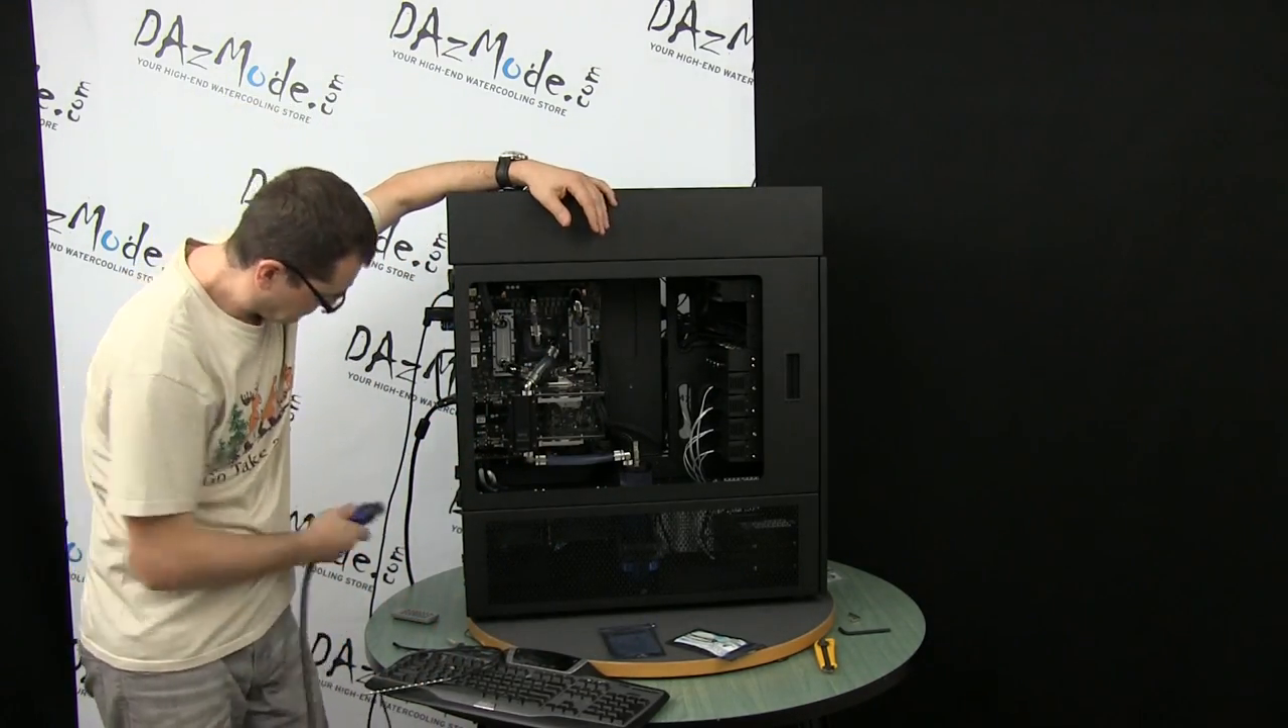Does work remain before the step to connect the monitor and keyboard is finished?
Yes.